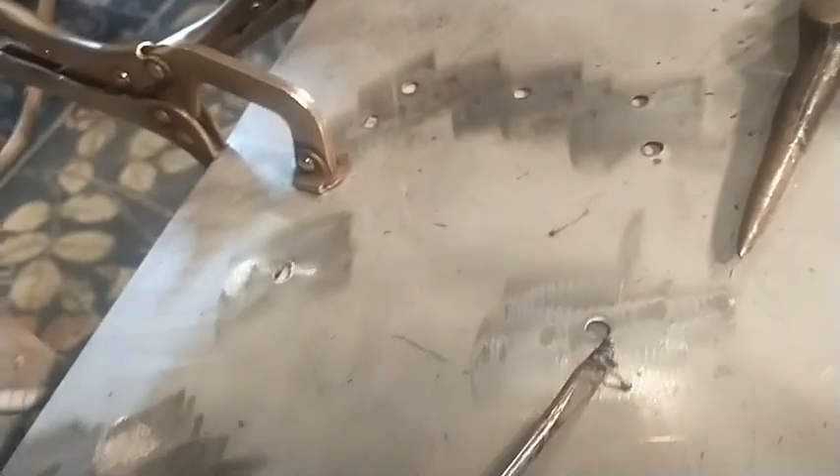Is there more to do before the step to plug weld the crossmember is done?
Yes.